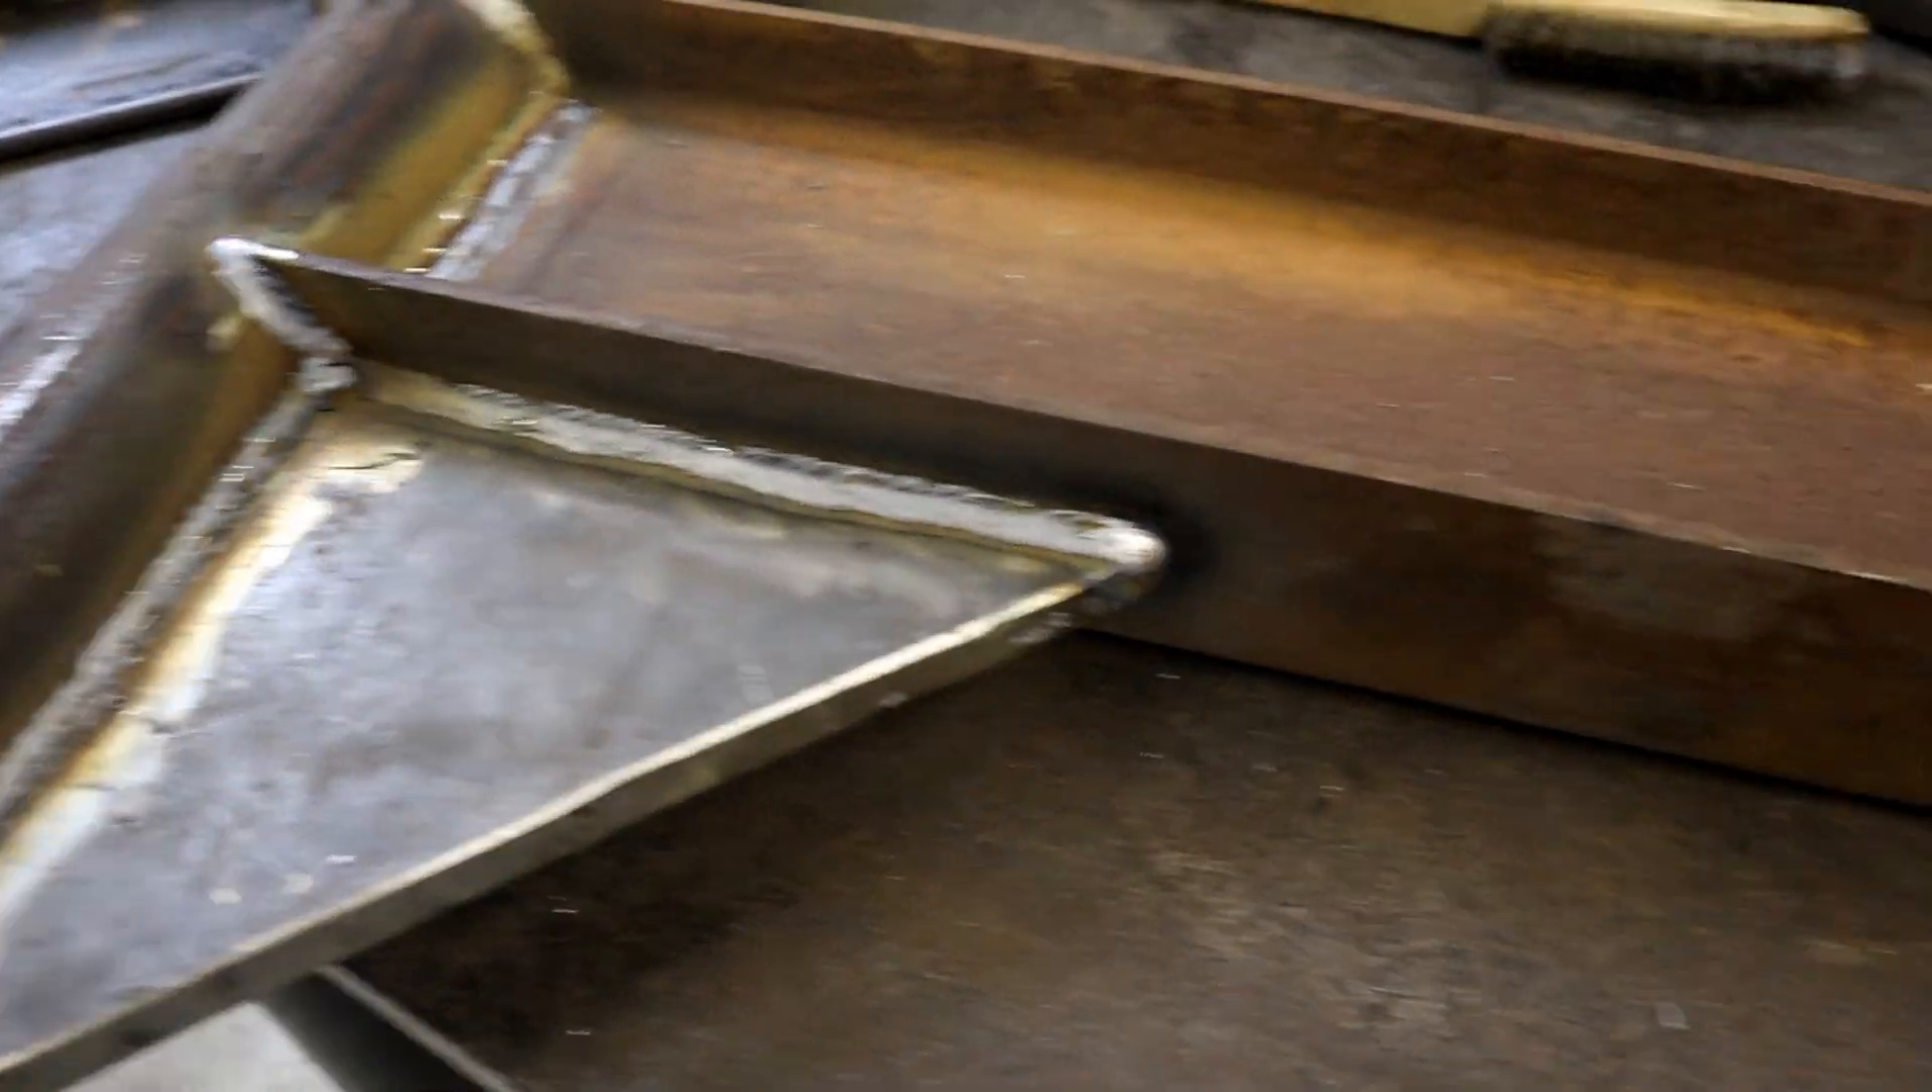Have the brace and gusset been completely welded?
Yes.